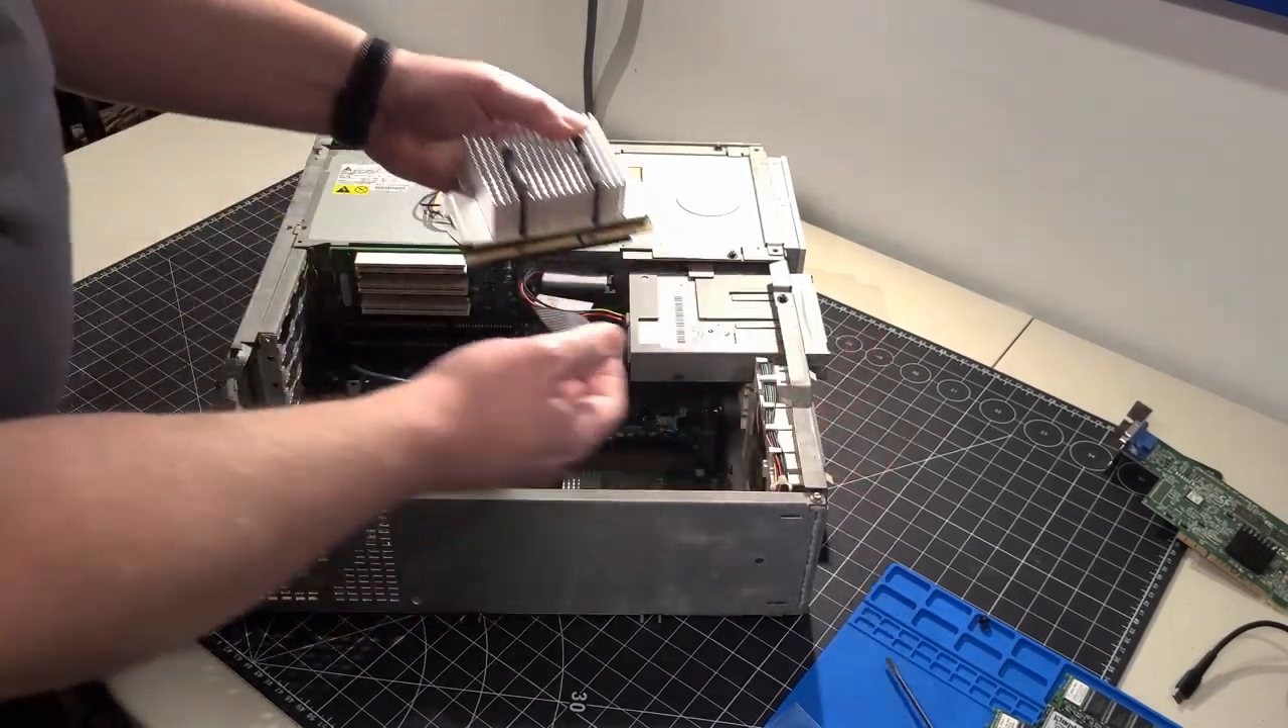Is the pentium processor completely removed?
Yes.